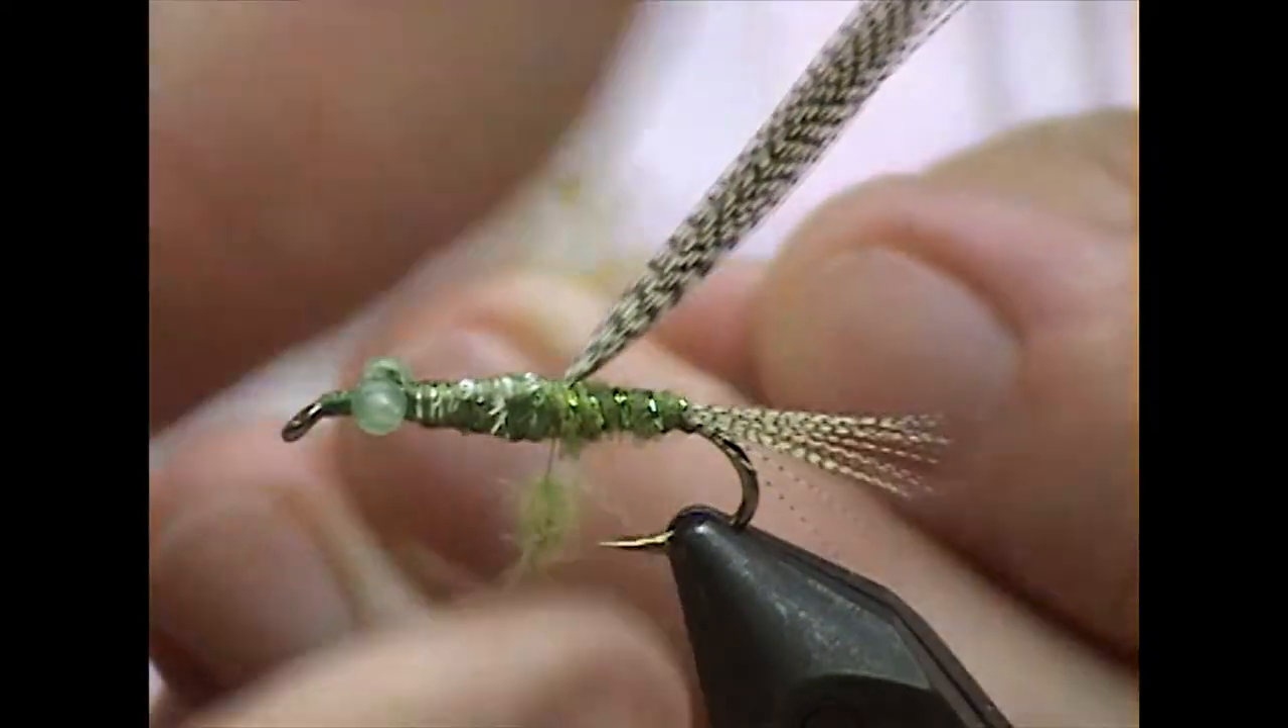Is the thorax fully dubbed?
No.